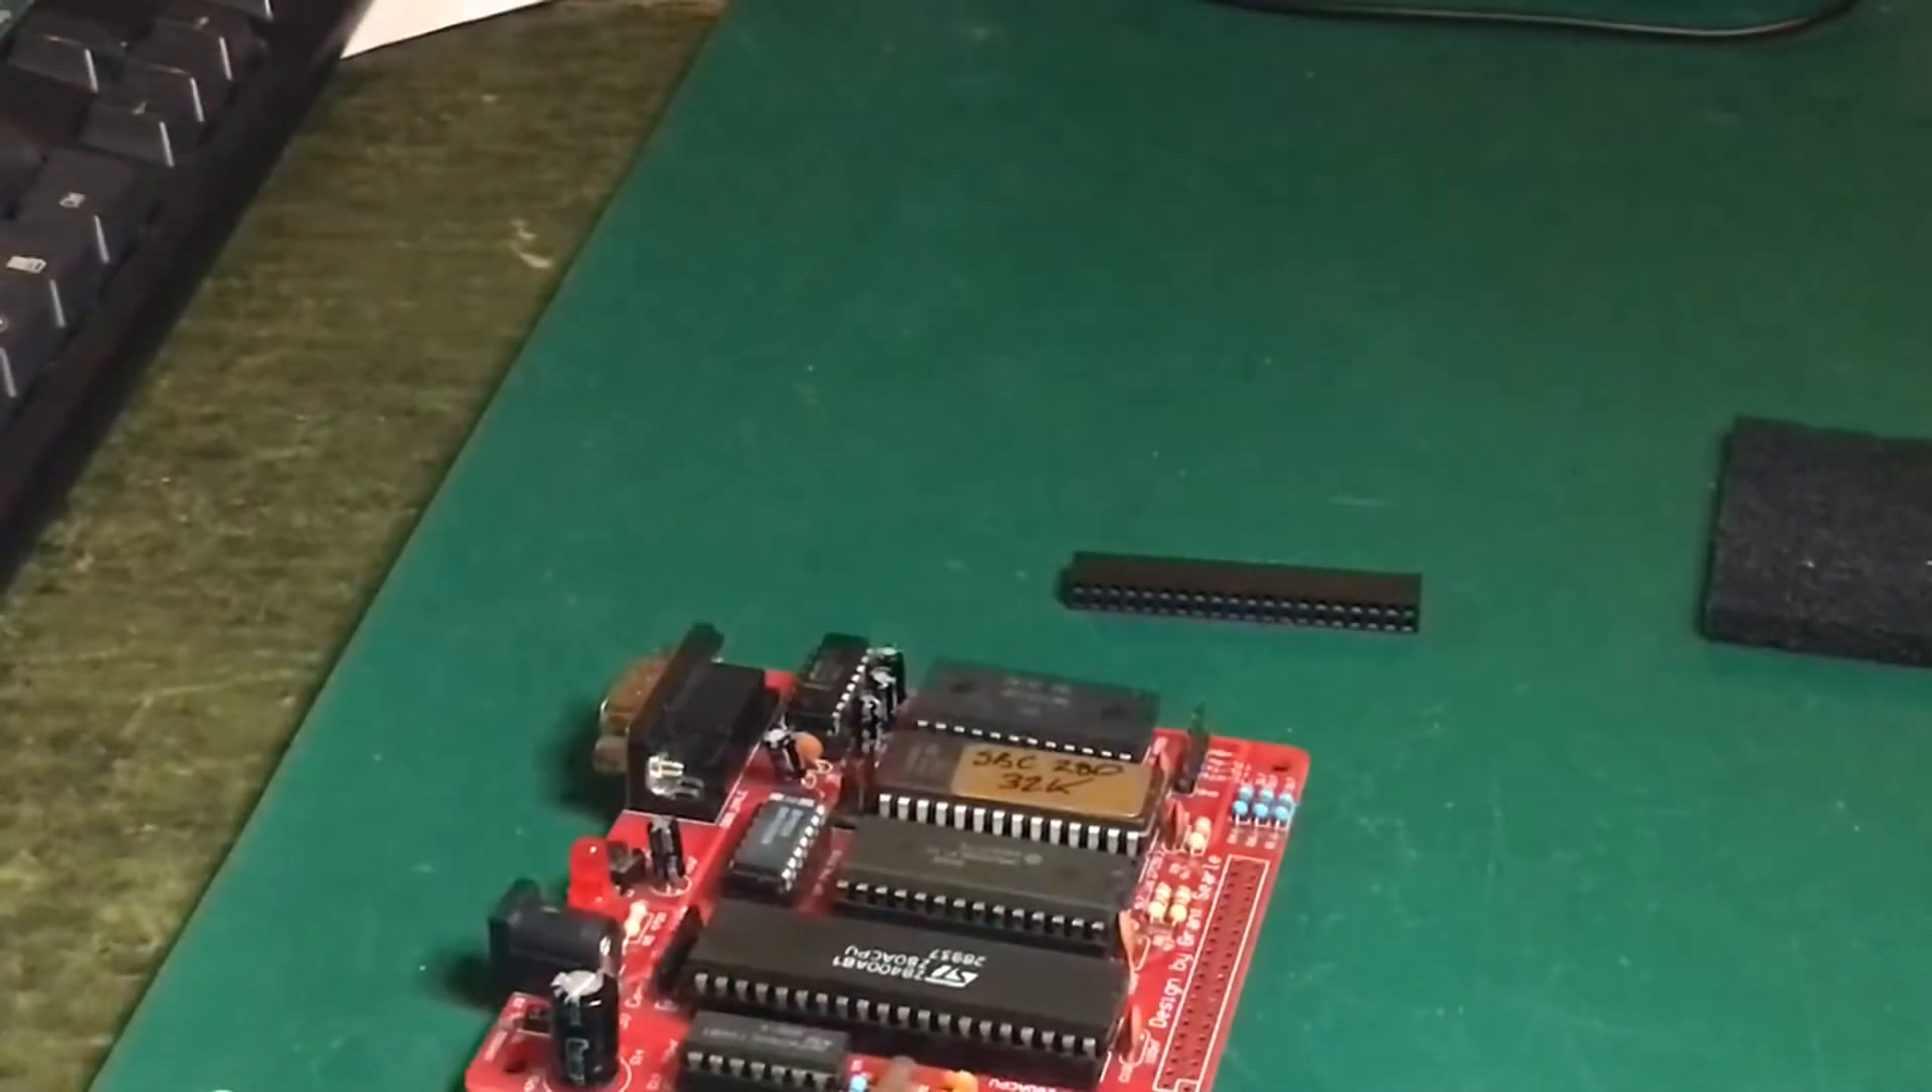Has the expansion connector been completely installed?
No.